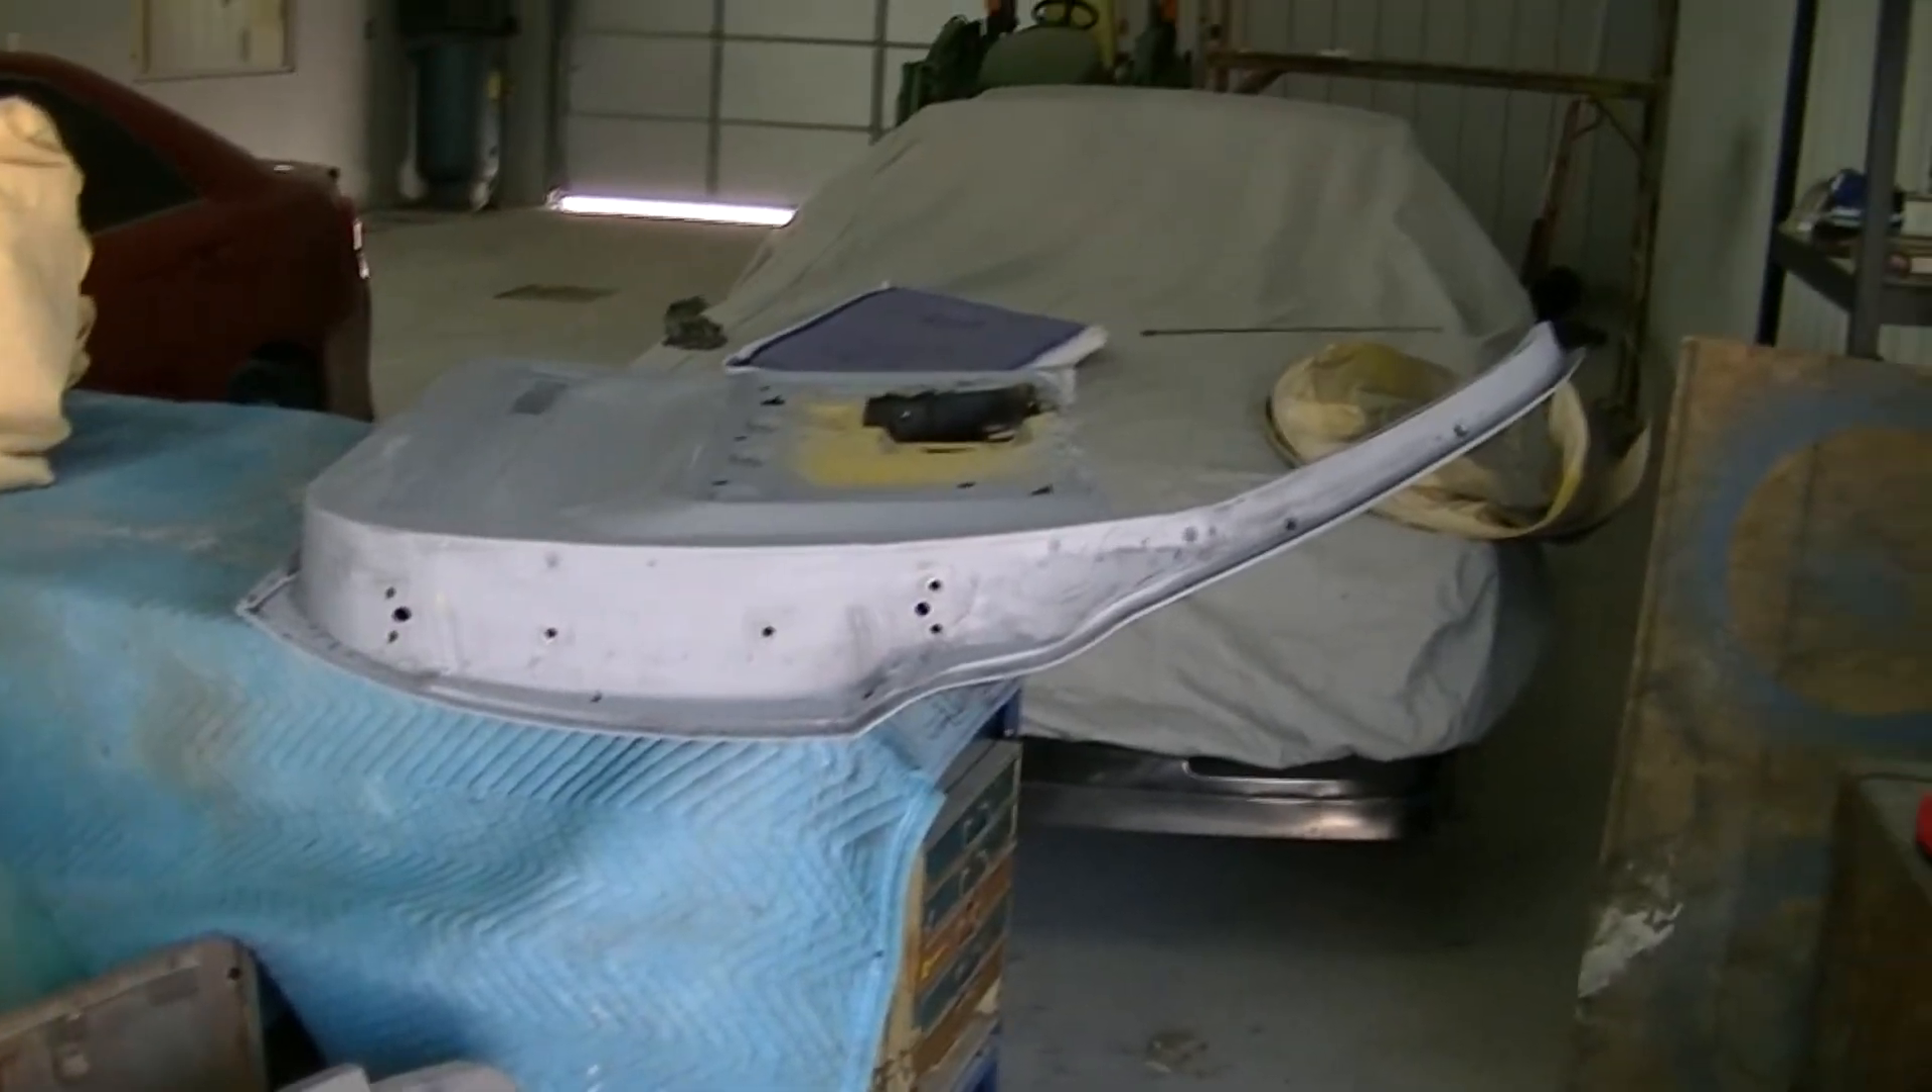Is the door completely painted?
No.